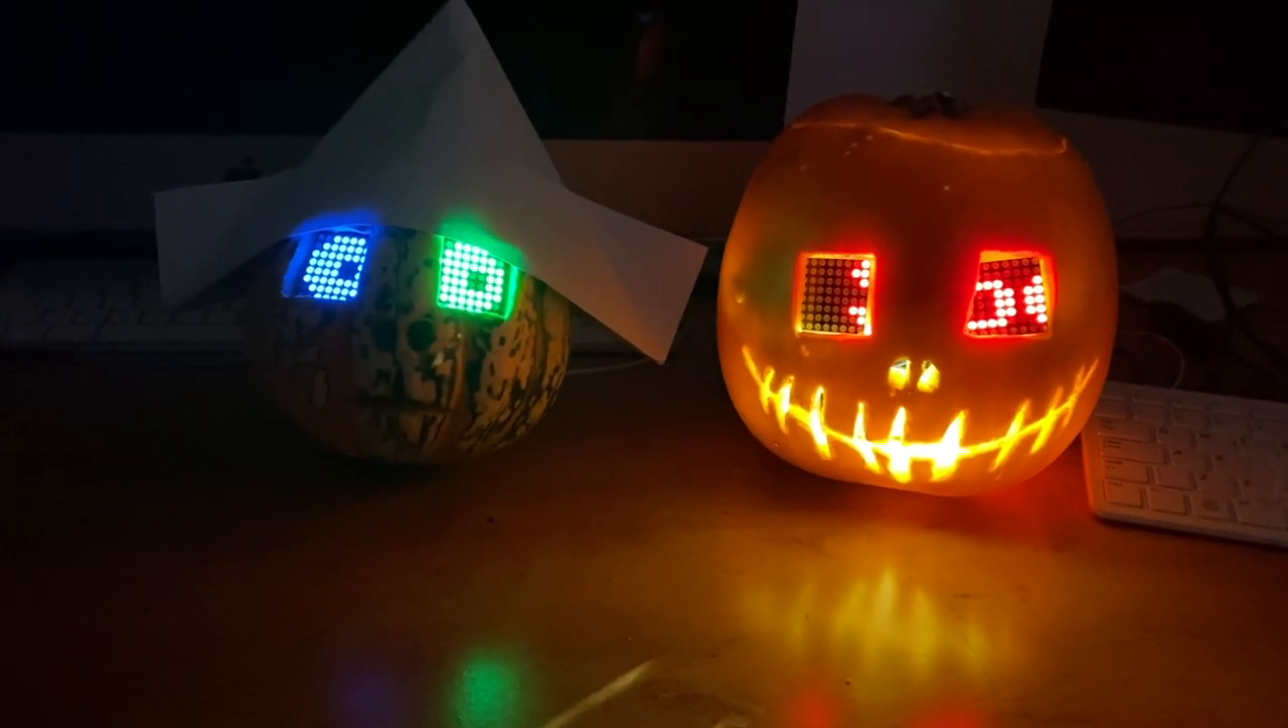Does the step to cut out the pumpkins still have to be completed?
No.